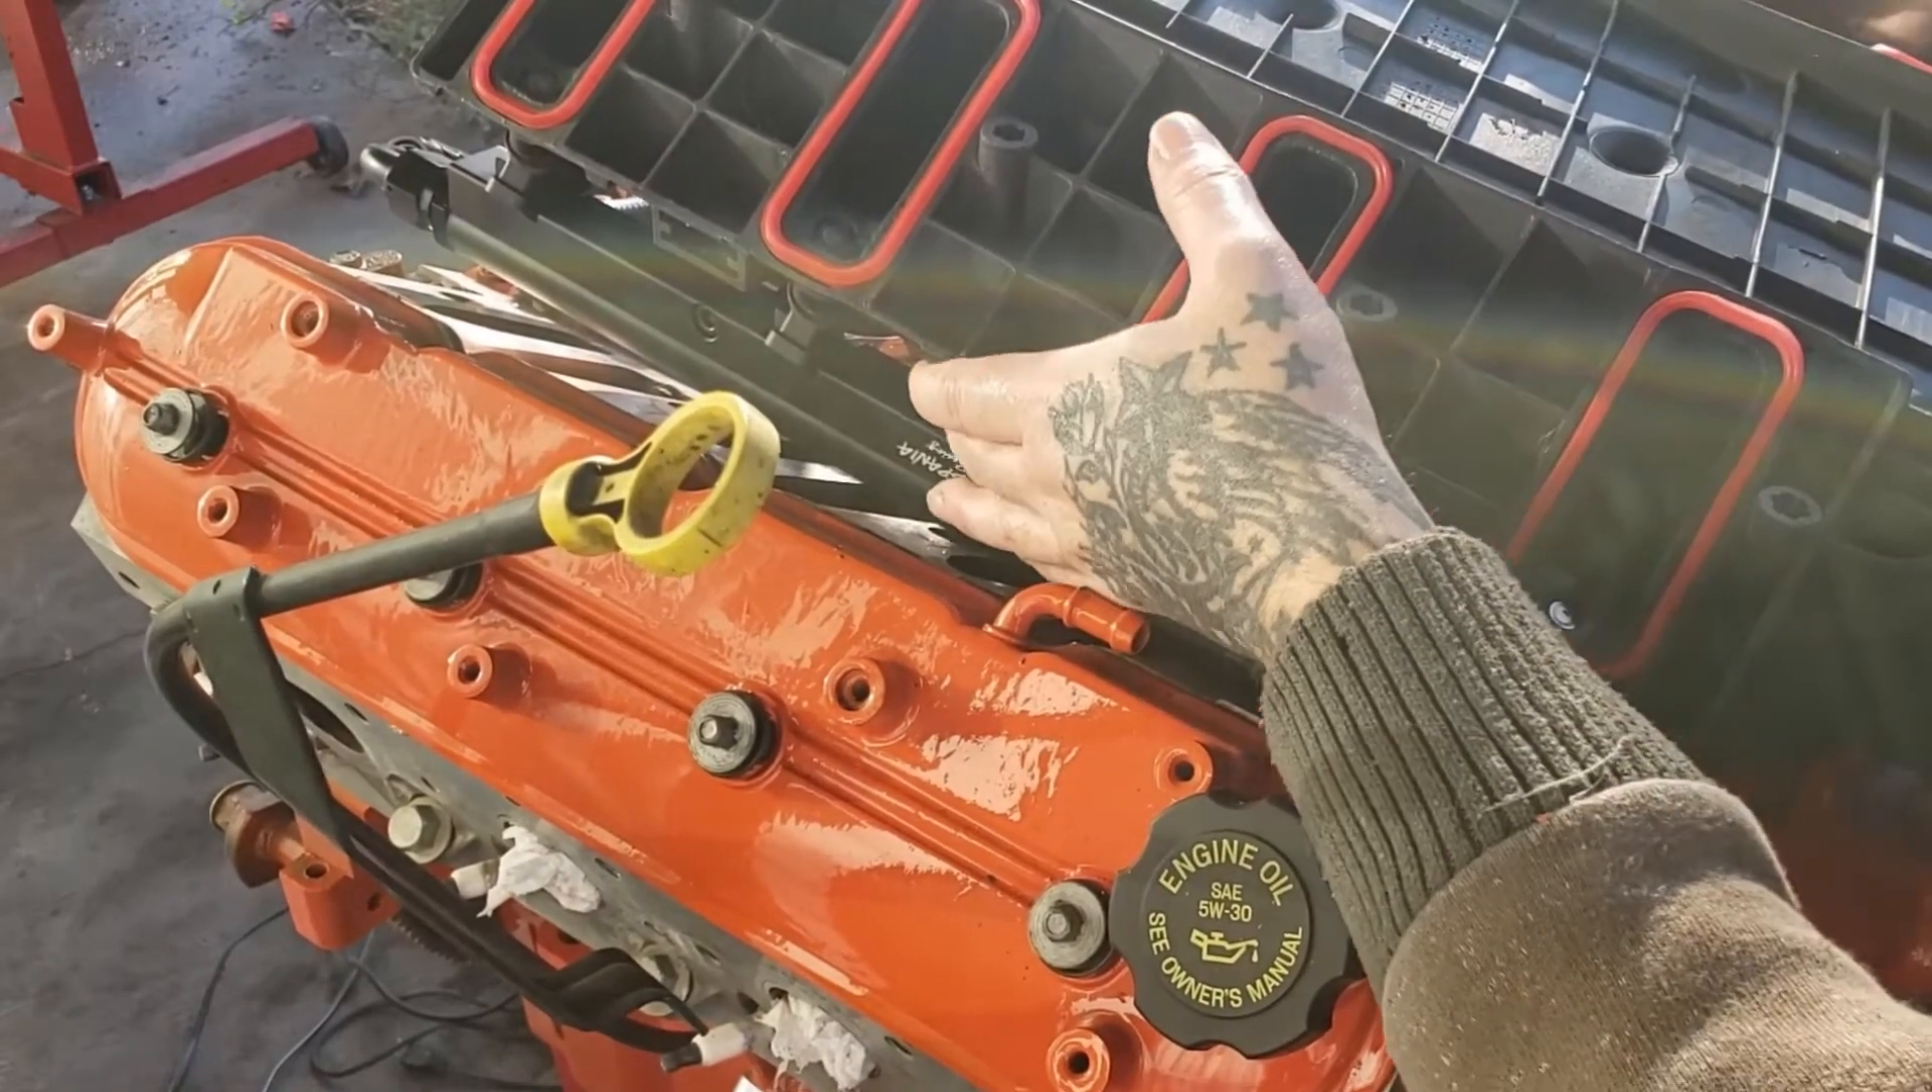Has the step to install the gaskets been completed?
Yes.